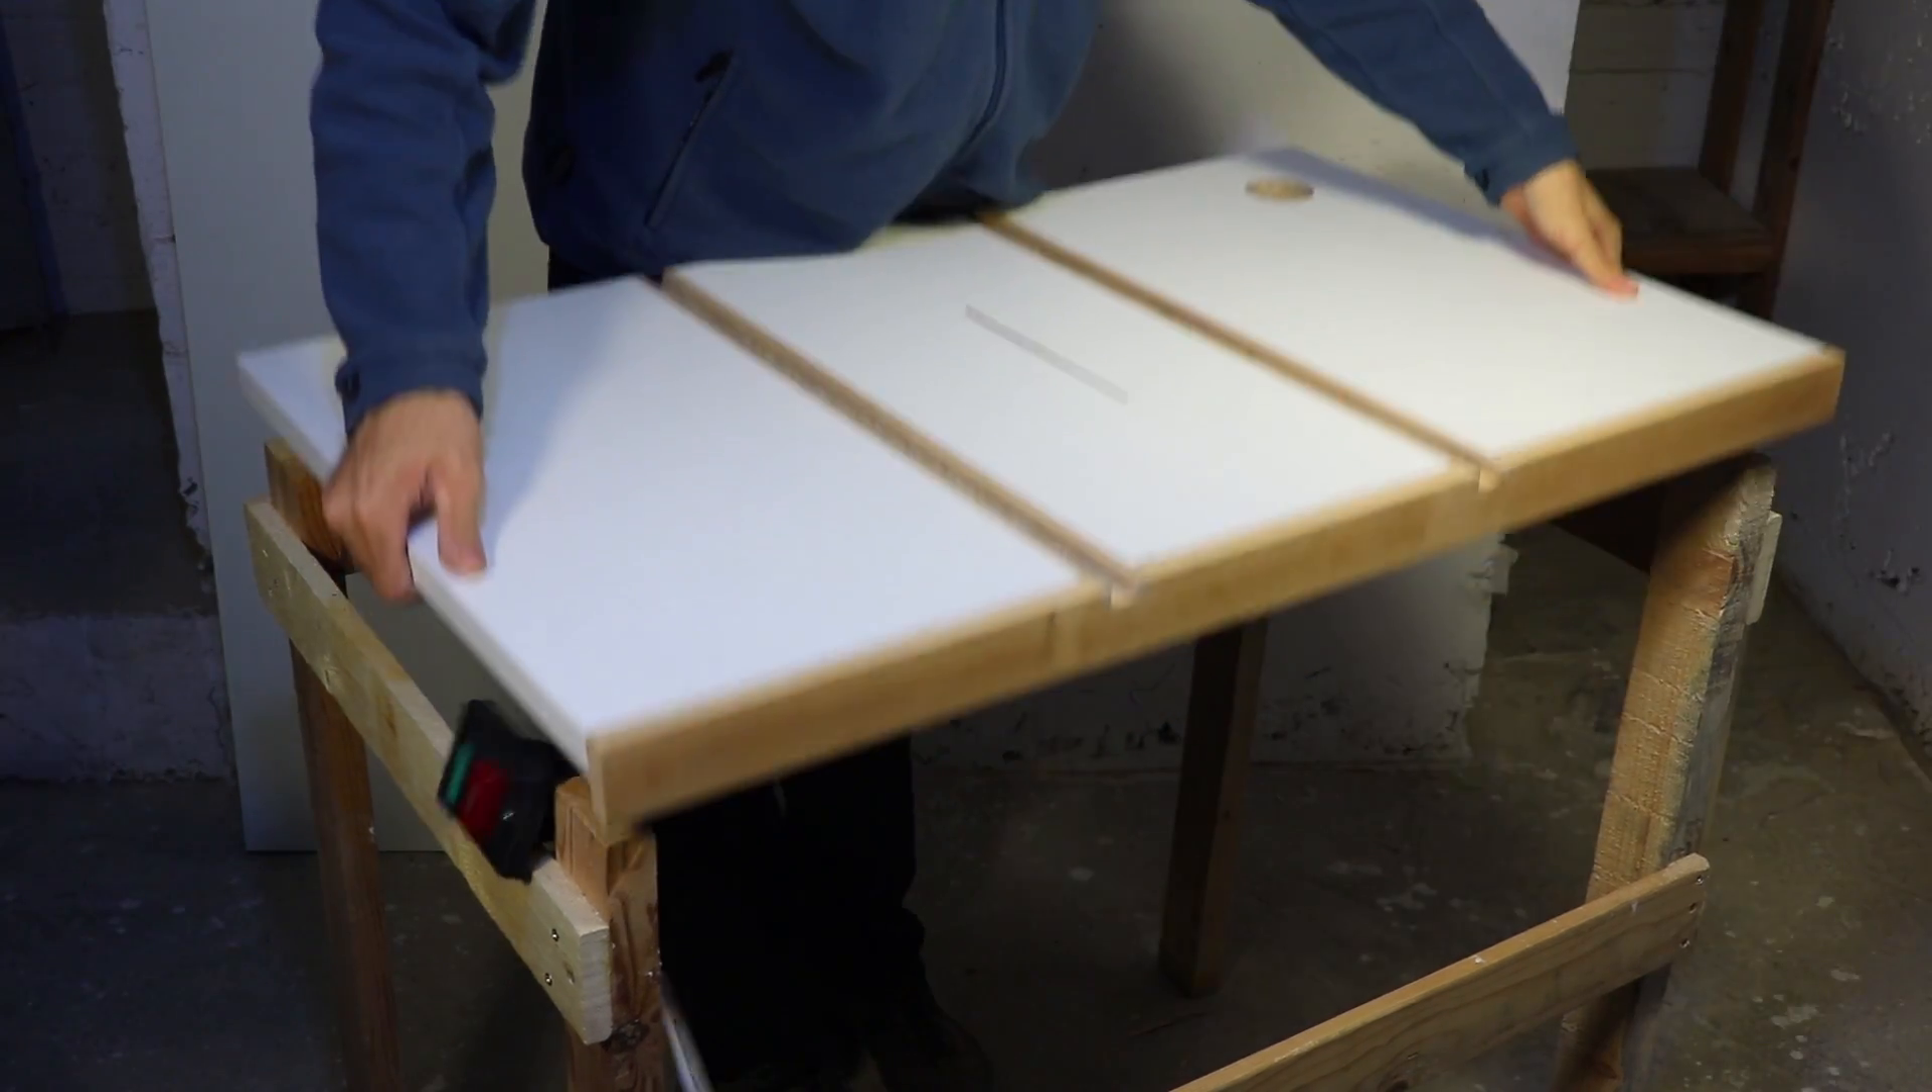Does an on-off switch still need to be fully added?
No.